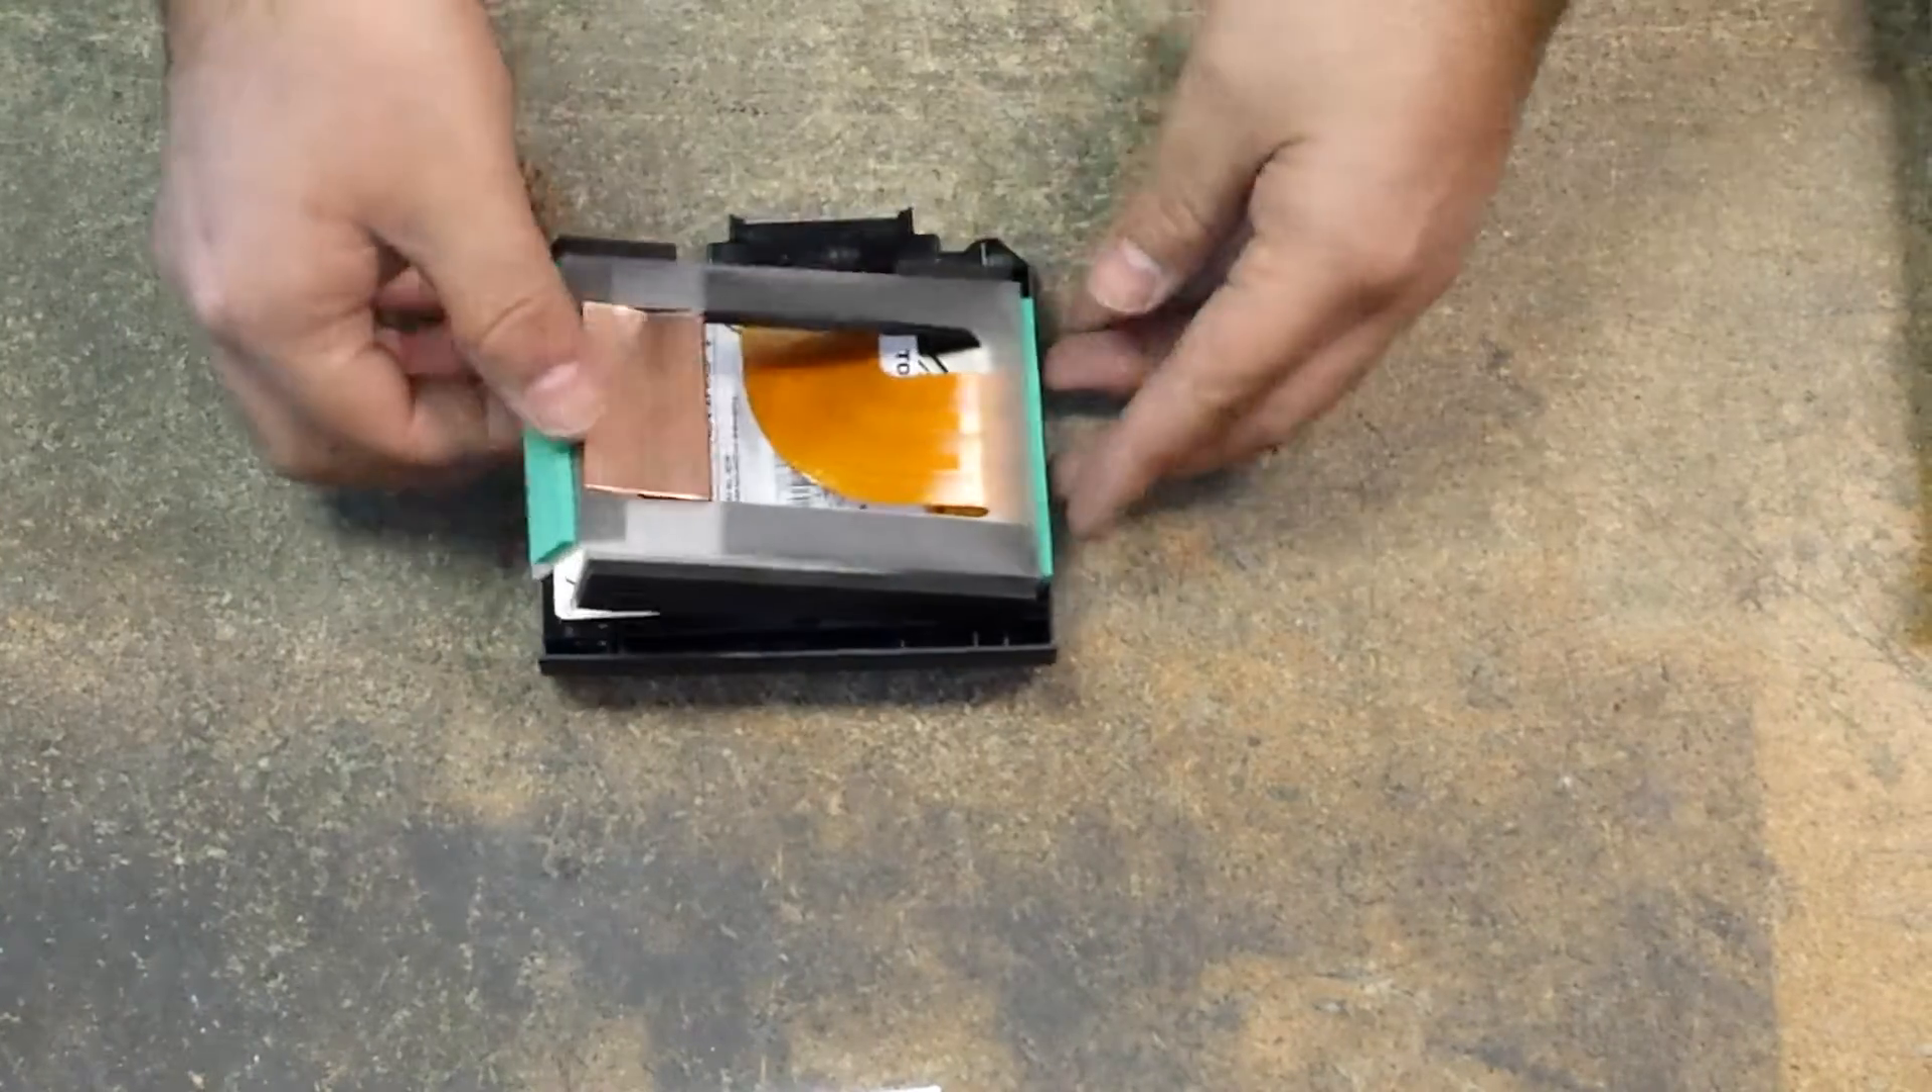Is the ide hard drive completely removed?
No.